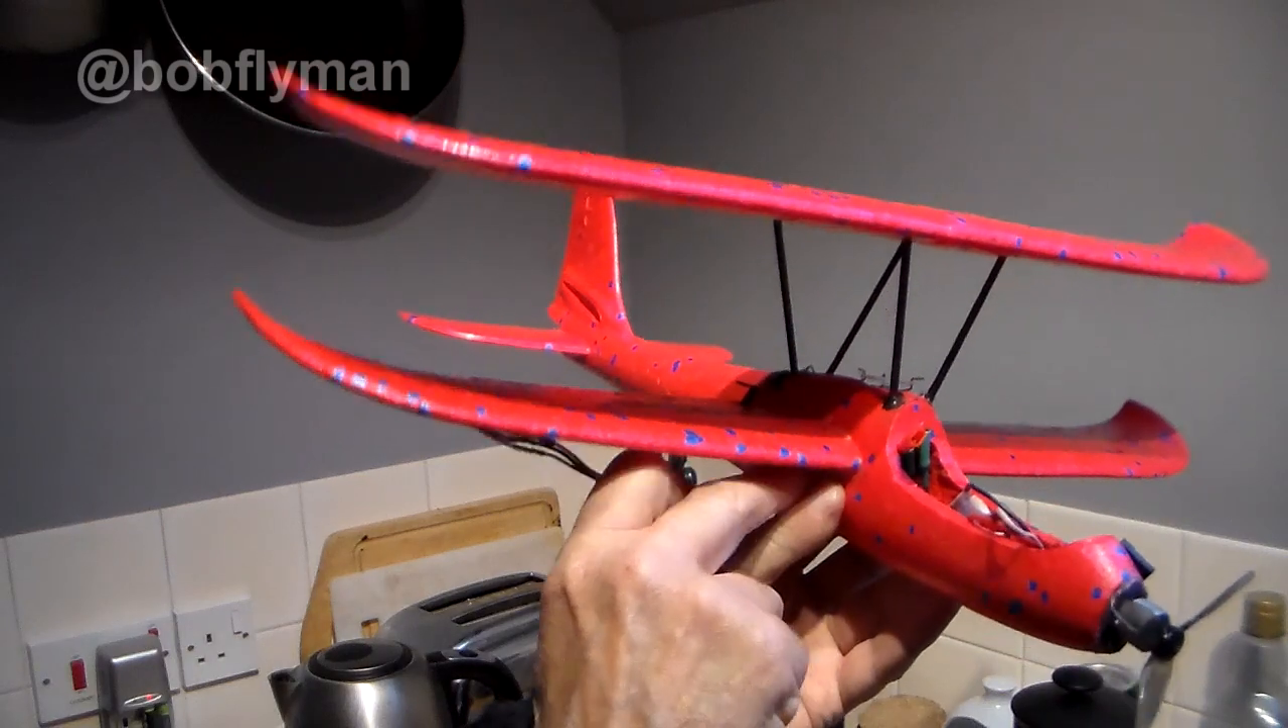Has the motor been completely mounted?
Yes.